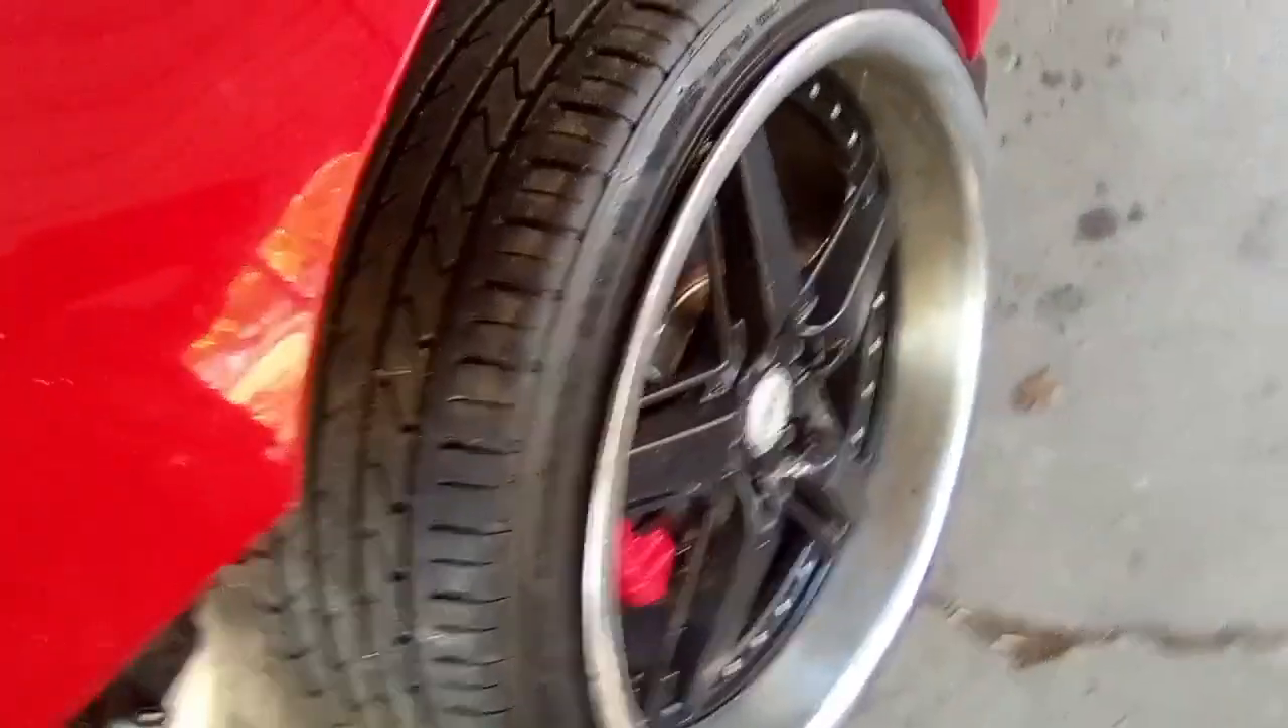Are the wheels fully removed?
No.